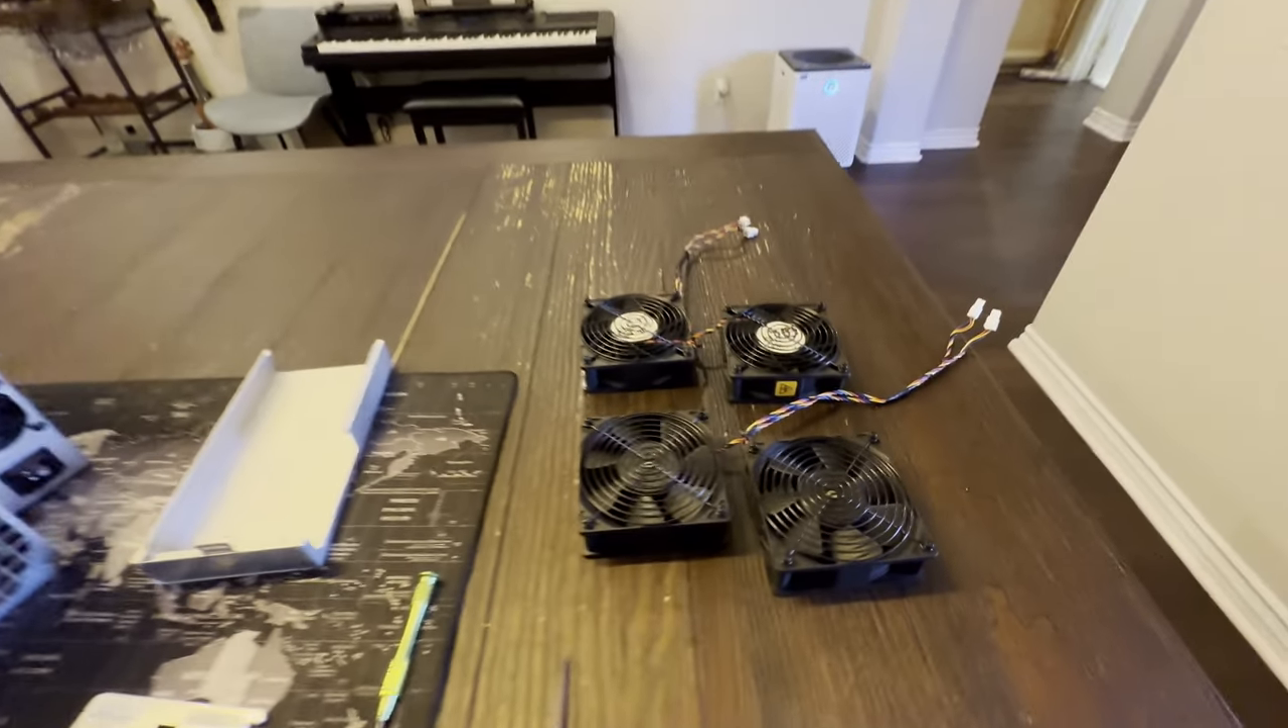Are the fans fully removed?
Yes.